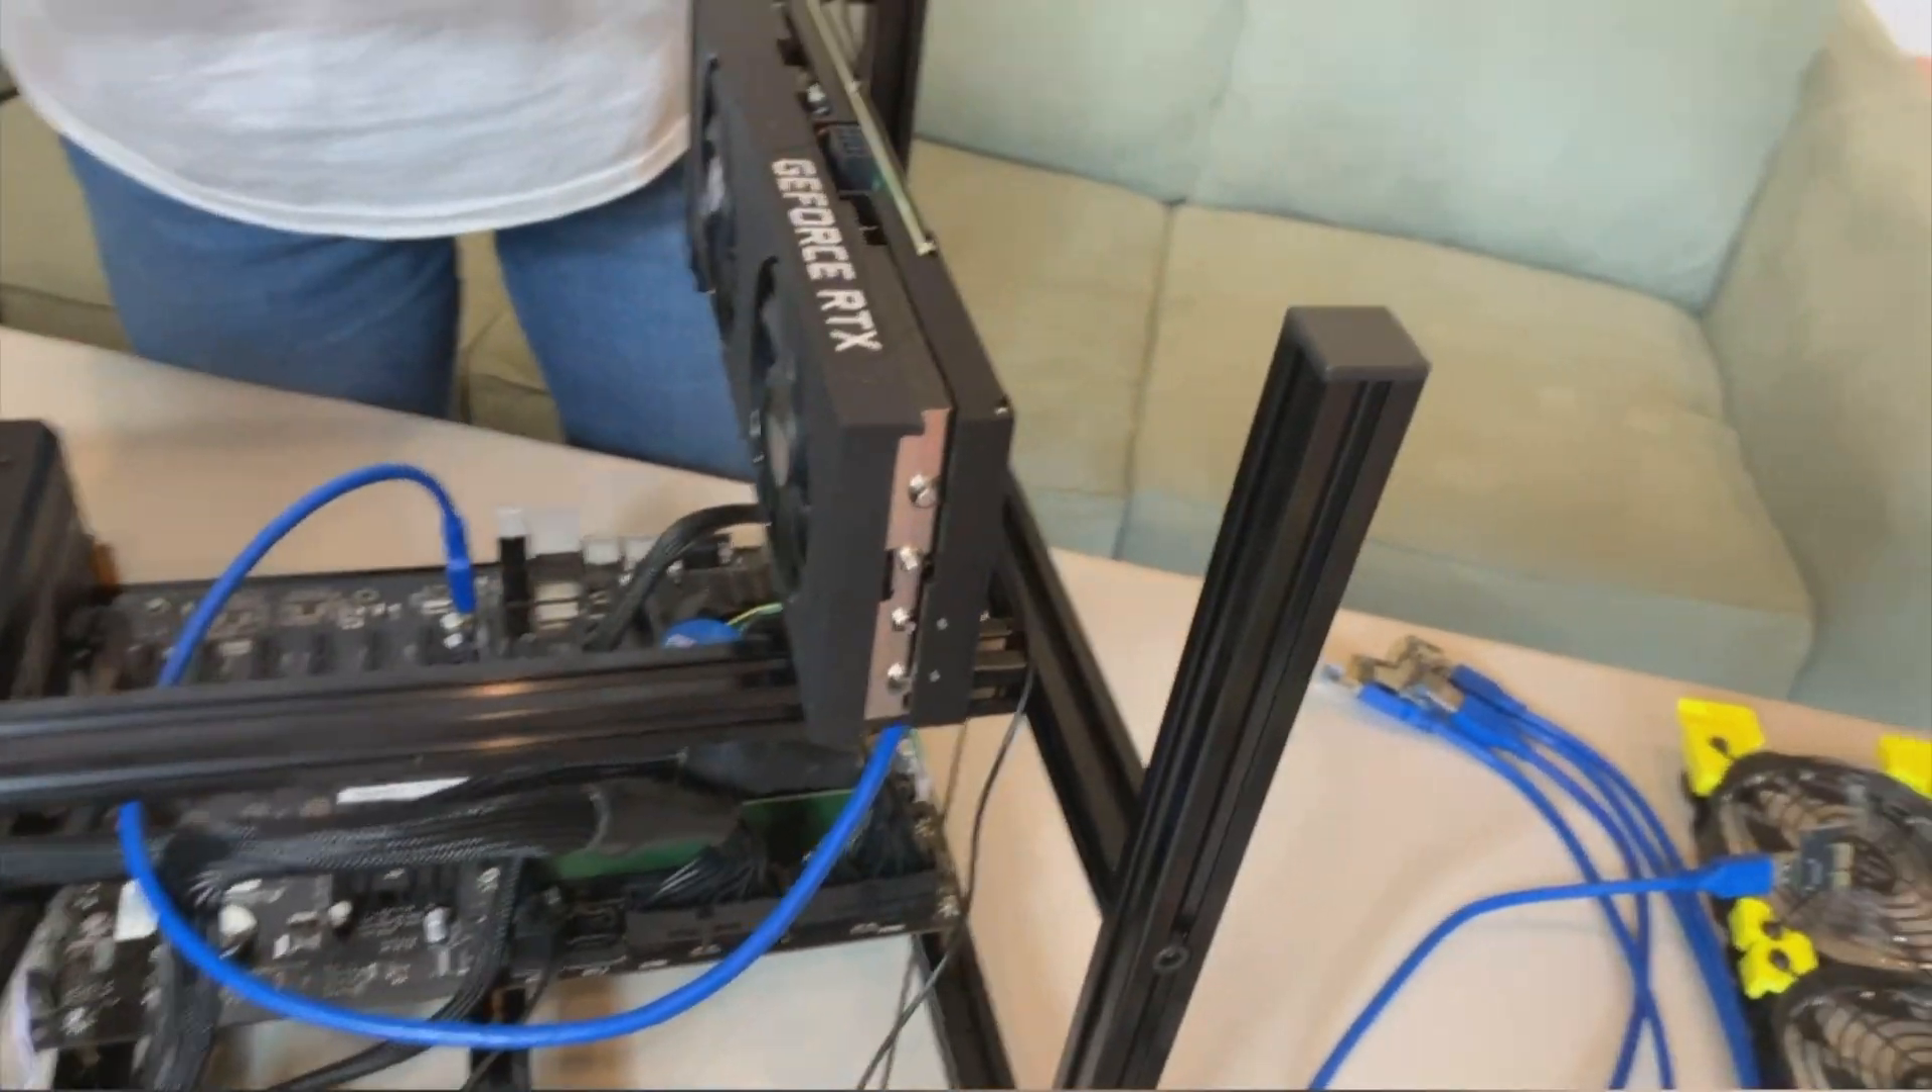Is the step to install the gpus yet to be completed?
Yes.